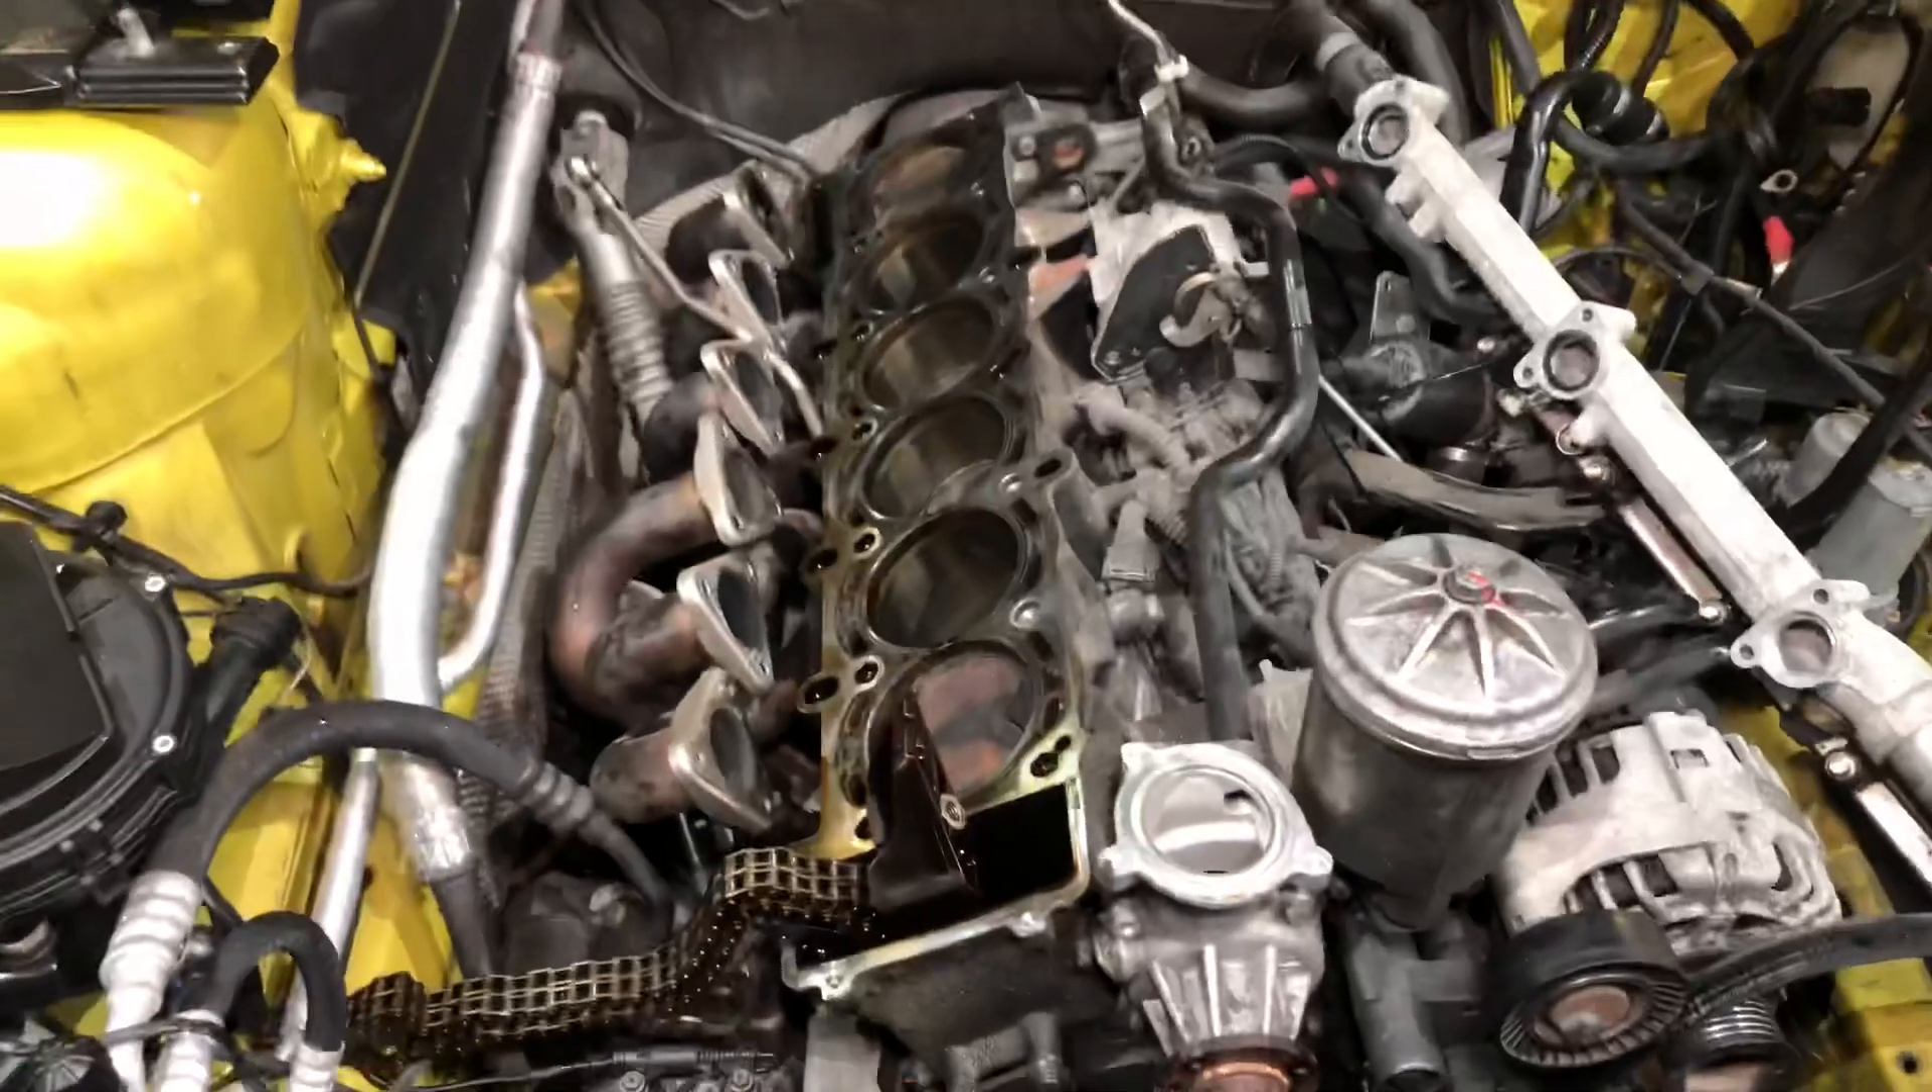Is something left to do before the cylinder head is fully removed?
No.